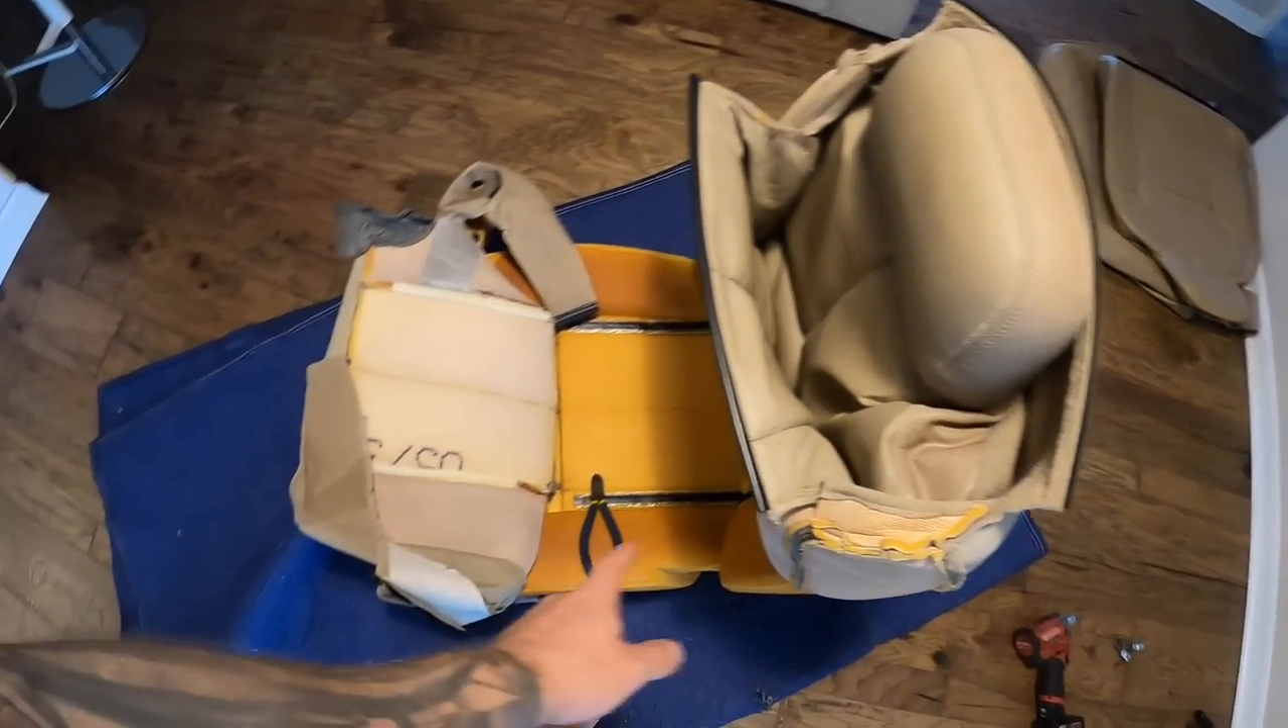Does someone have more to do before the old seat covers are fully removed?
Yes.